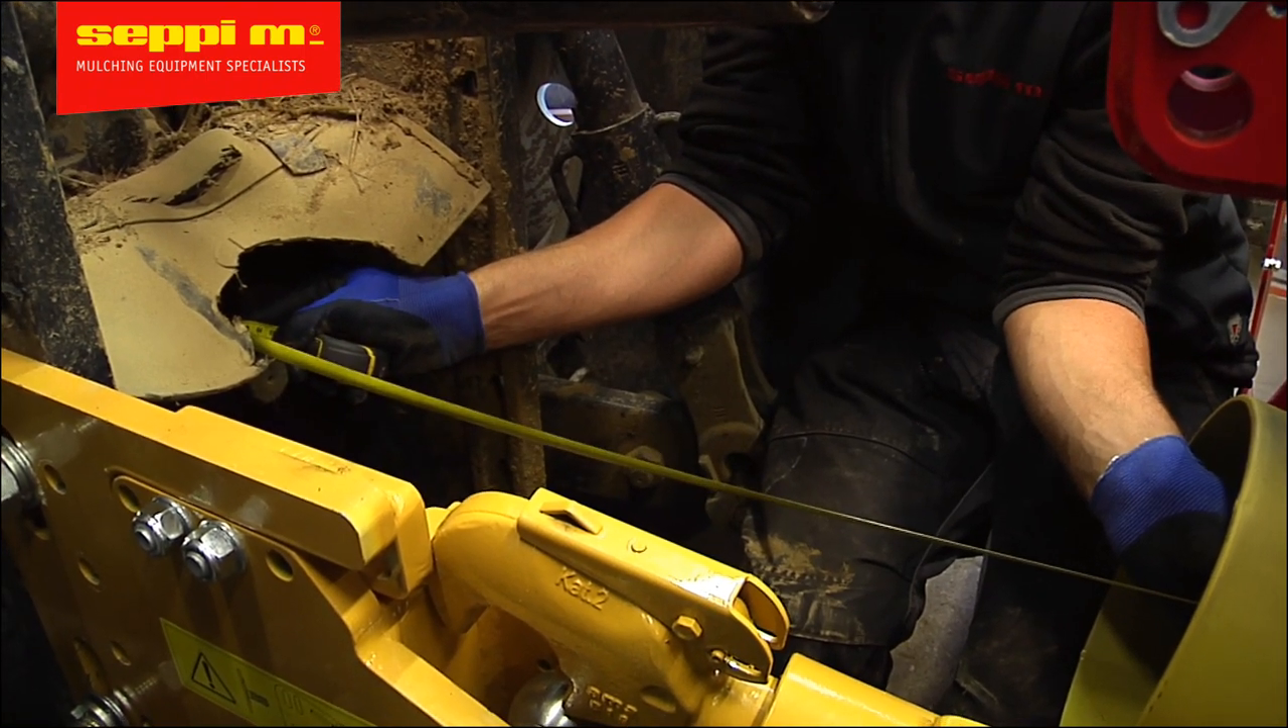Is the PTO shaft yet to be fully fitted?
Yes.